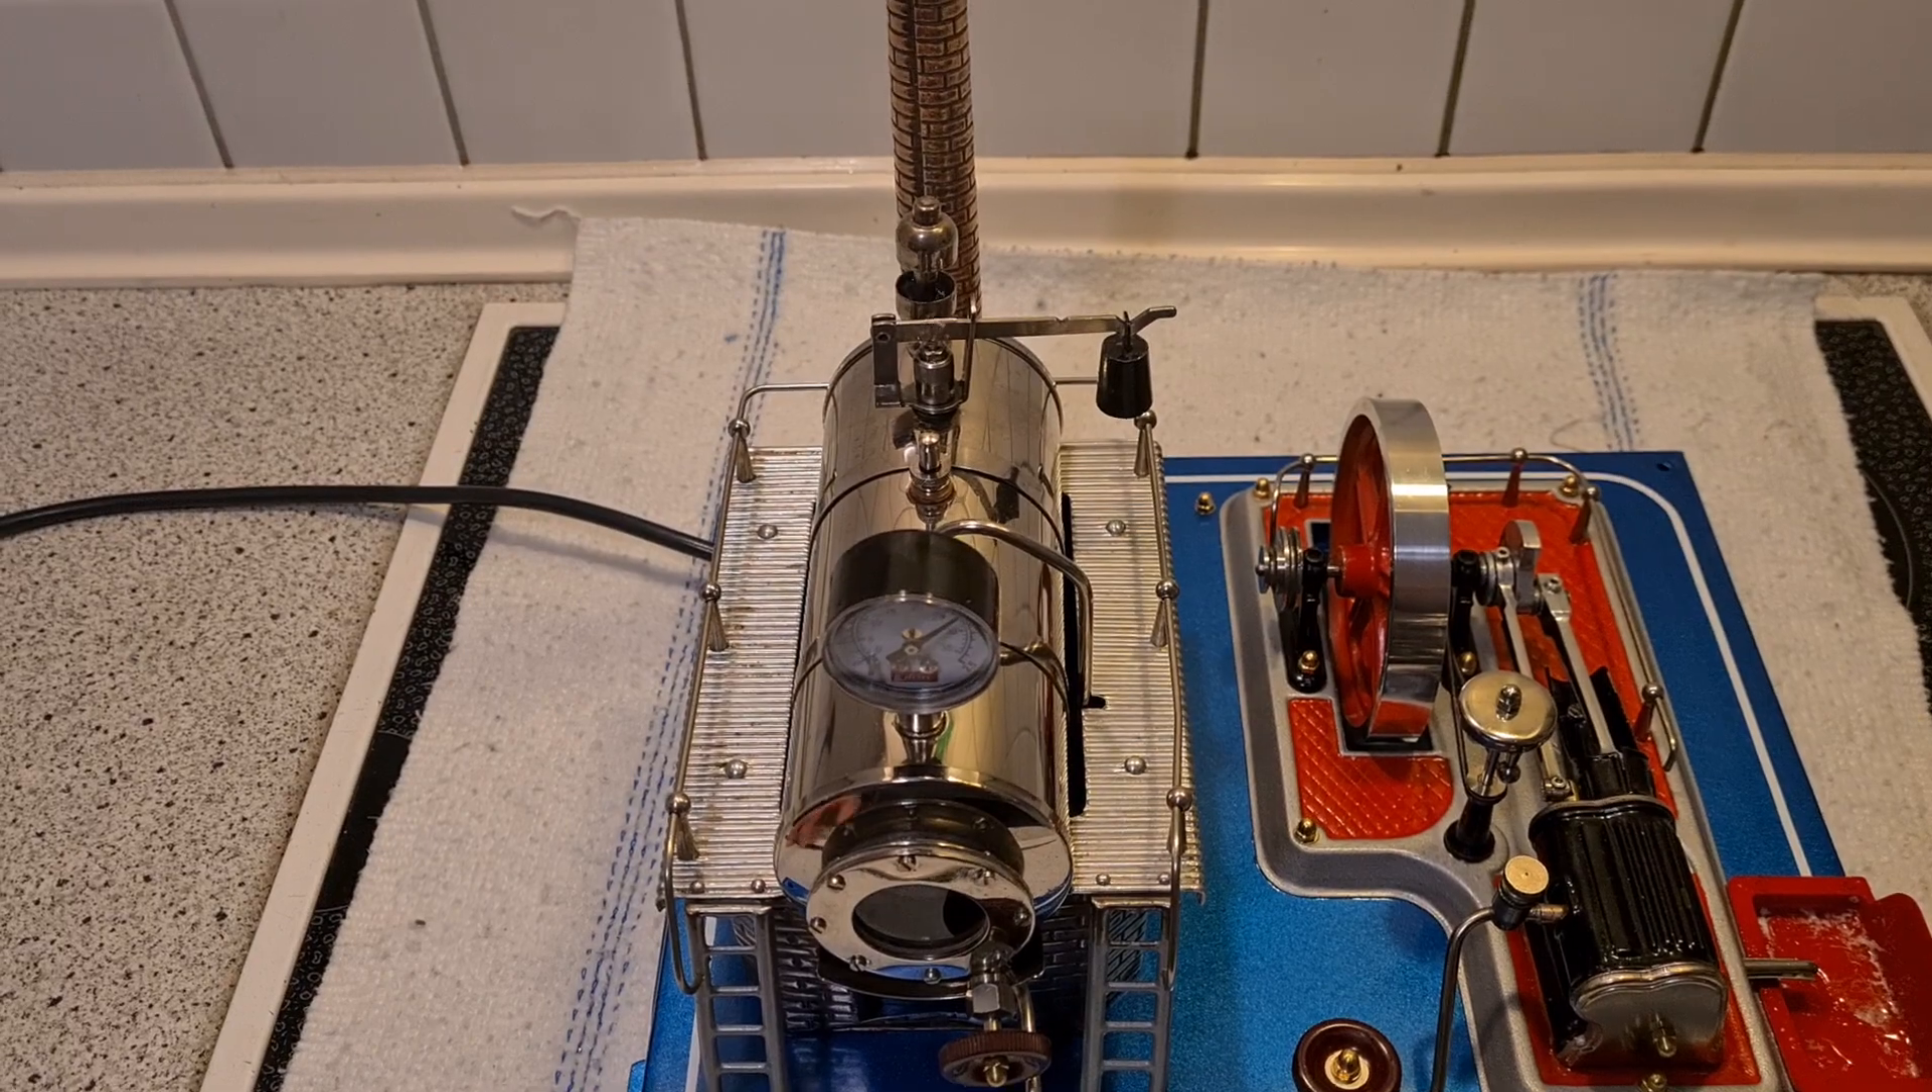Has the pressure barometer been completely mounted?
Yes.